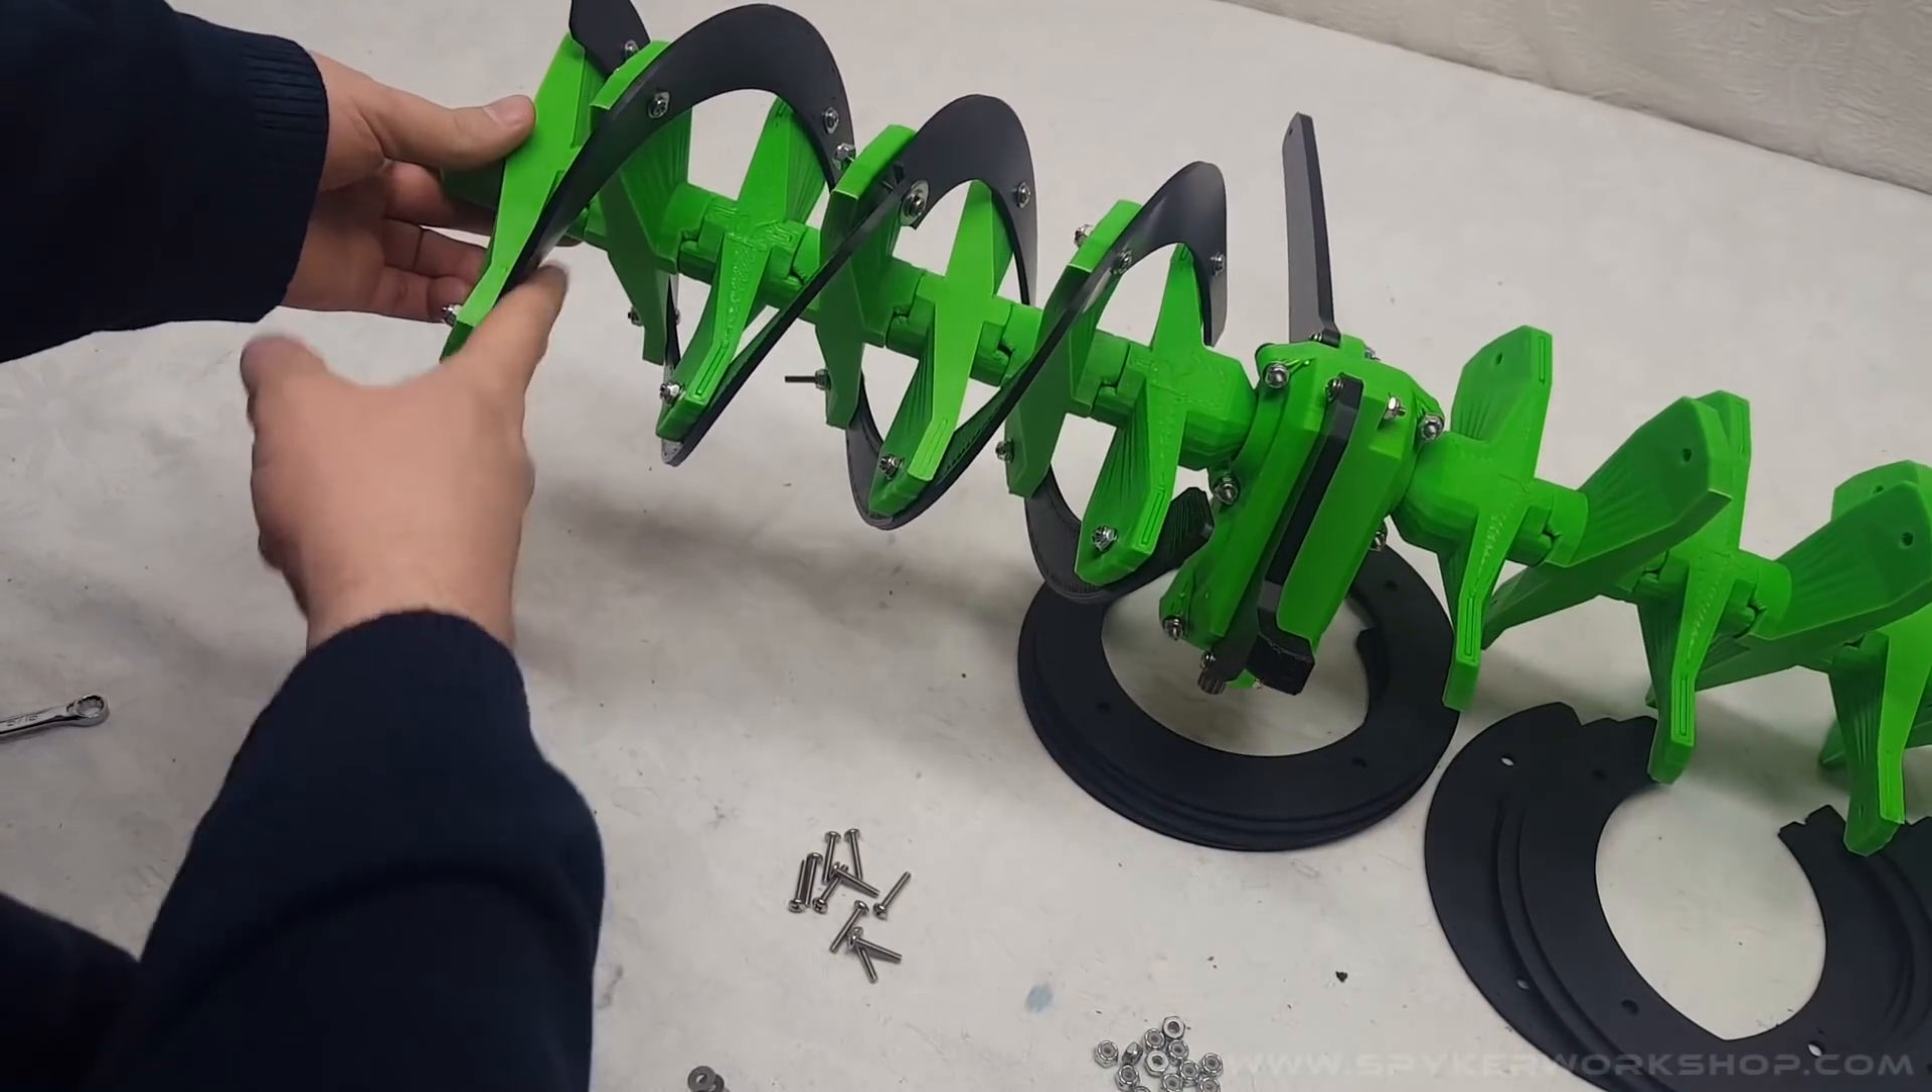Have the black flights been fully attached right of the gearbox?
No.